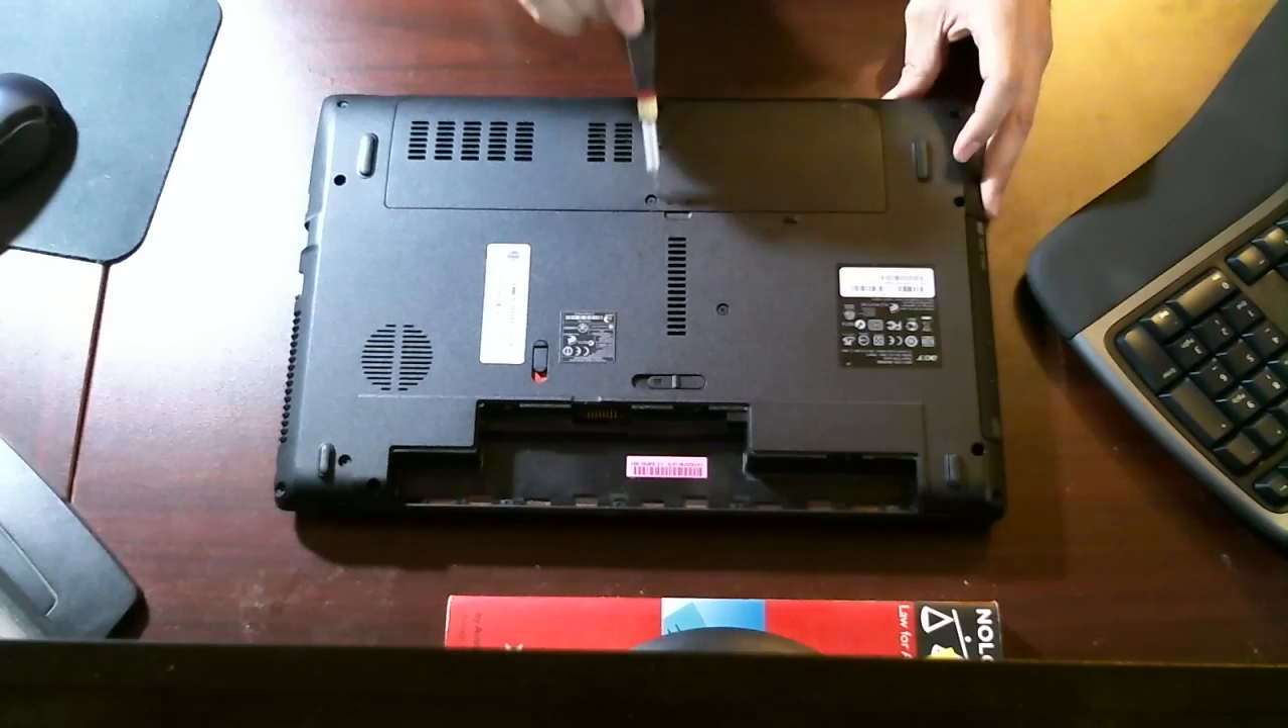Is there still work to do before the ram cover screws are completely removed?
Yes.